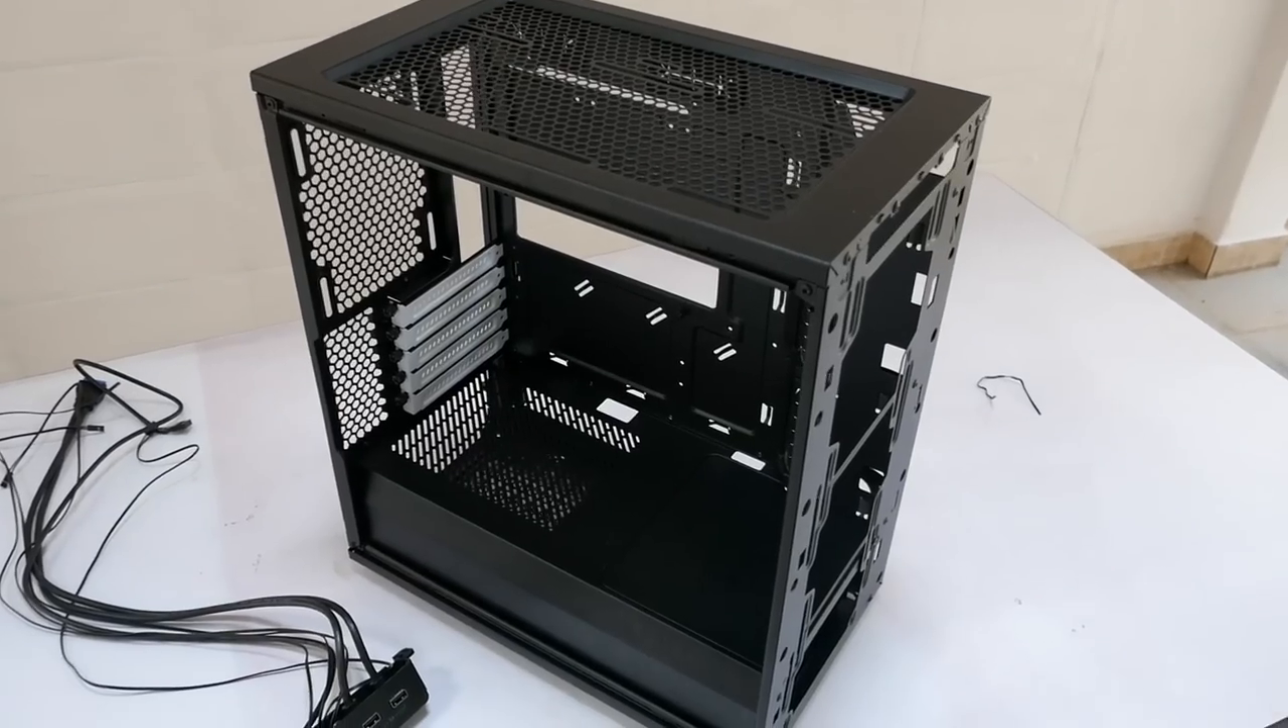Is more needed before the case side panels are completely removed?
No.